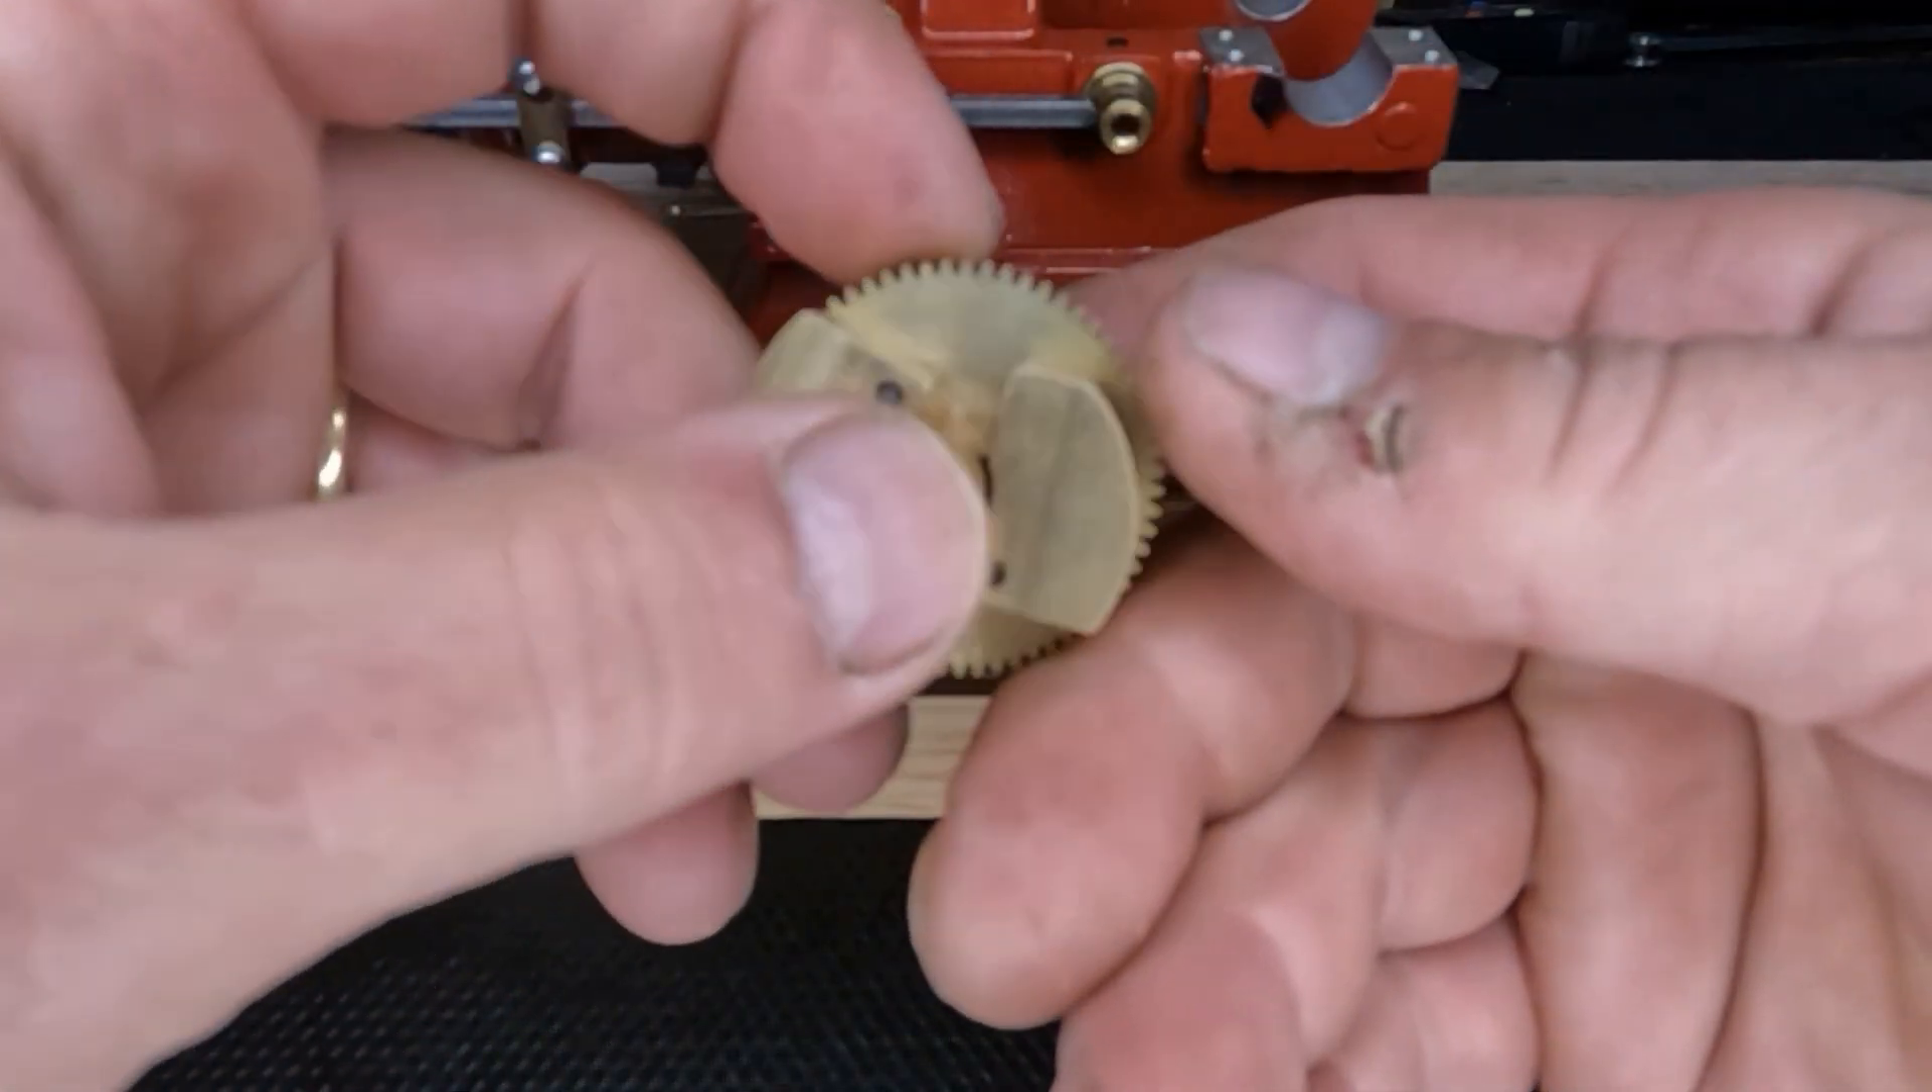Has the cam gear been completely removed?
Yes.